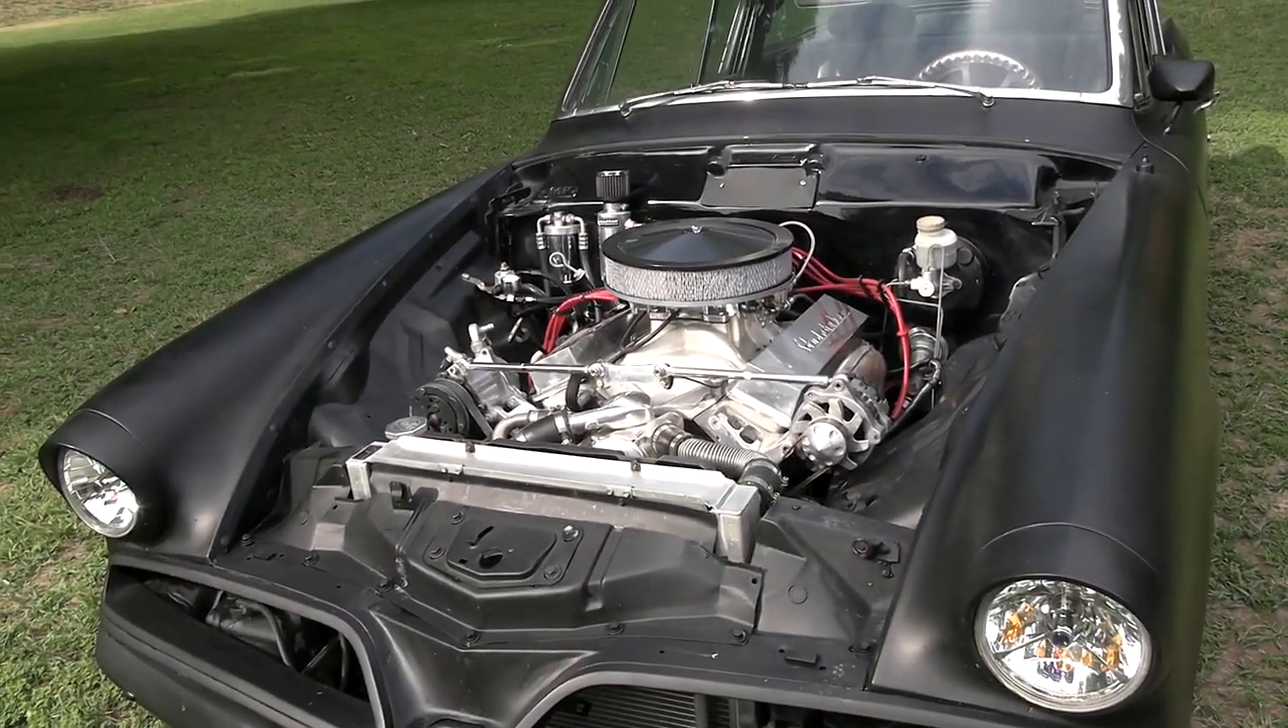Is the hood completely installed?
No.